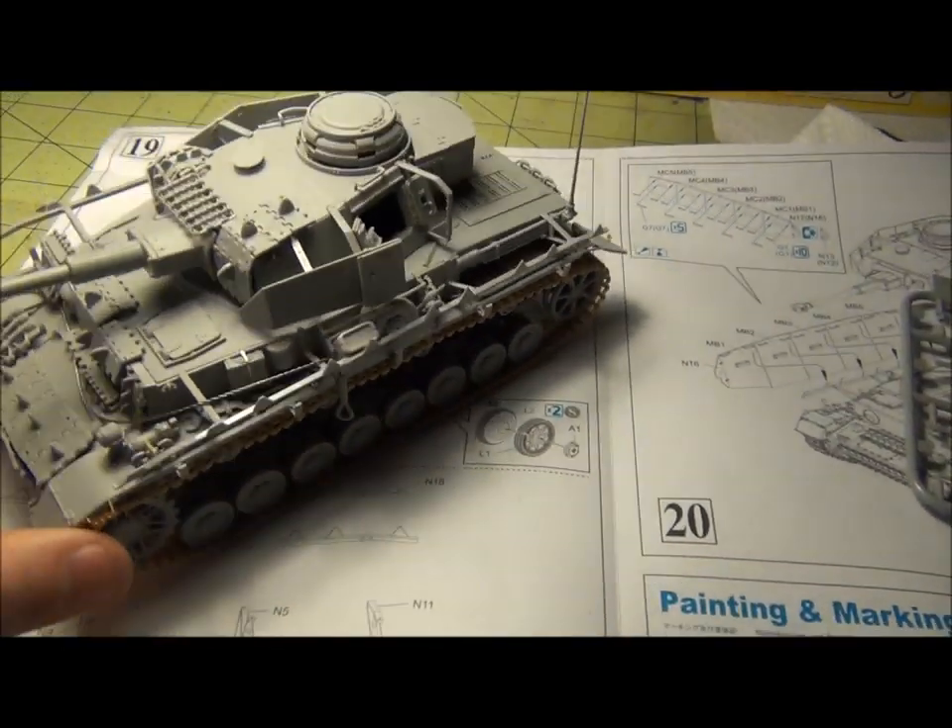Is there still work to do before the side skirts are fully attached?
Yes.